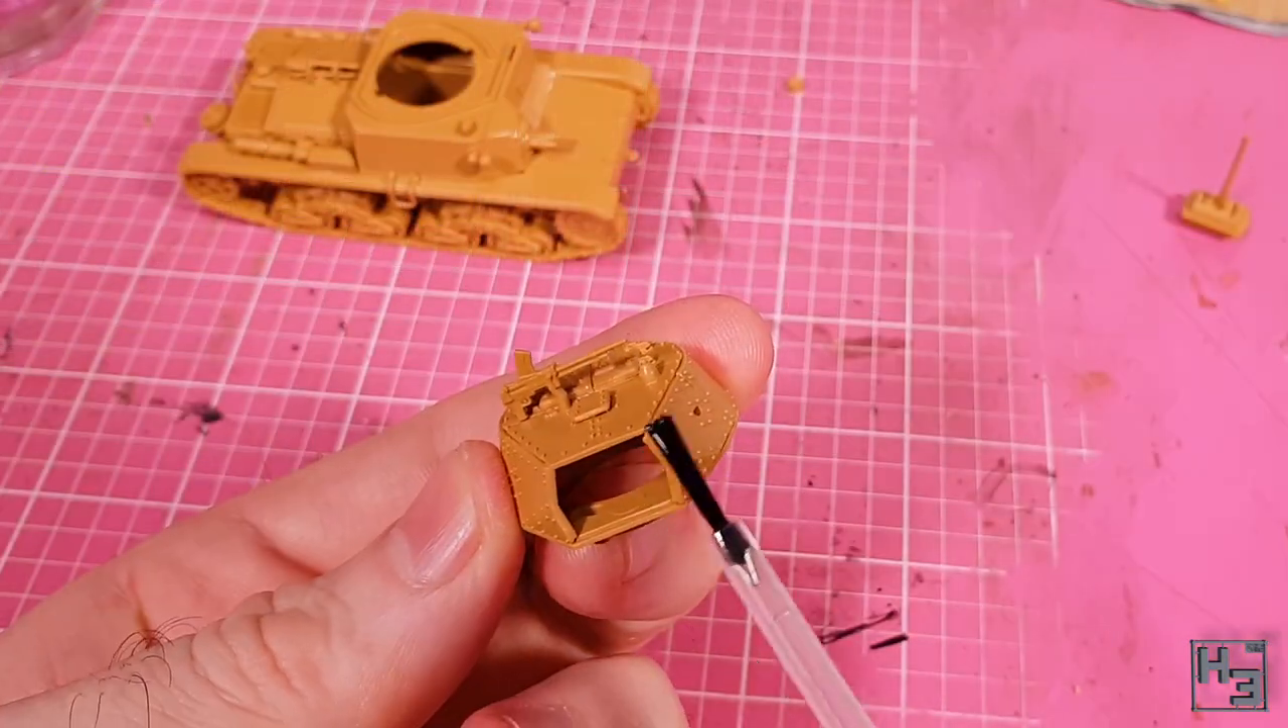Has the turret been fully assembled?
No.